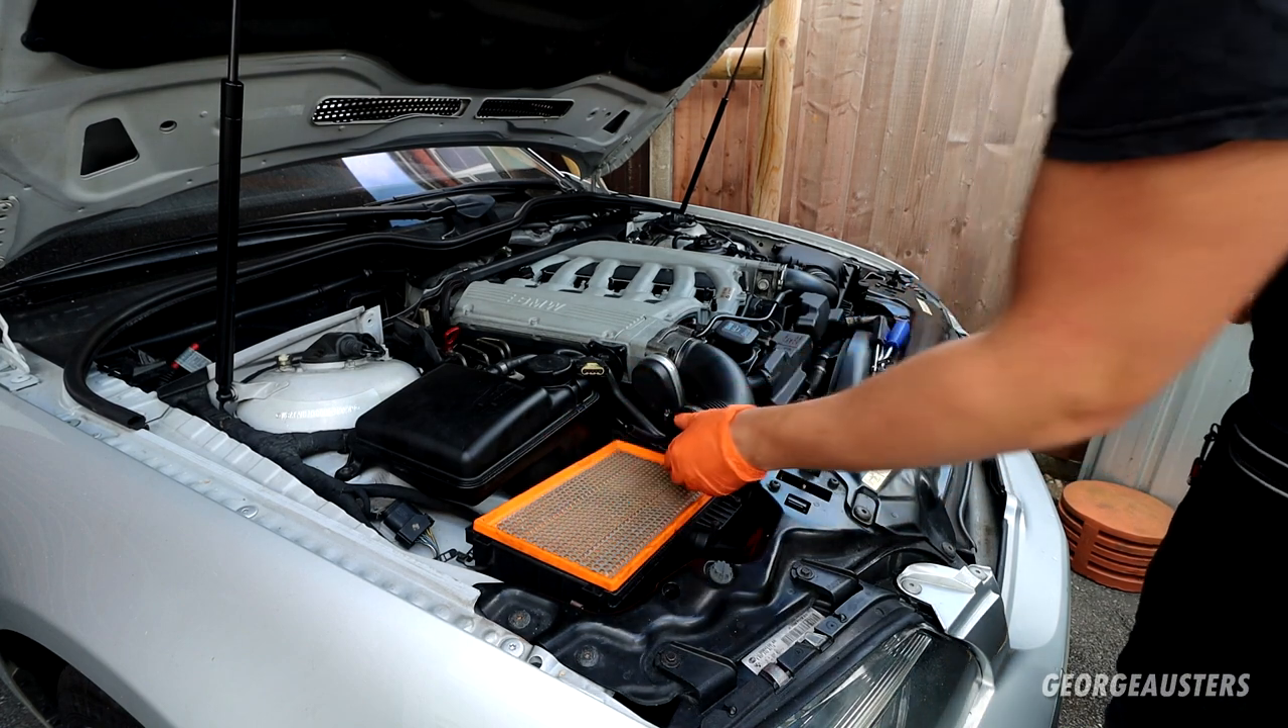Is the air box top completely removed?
Yes.